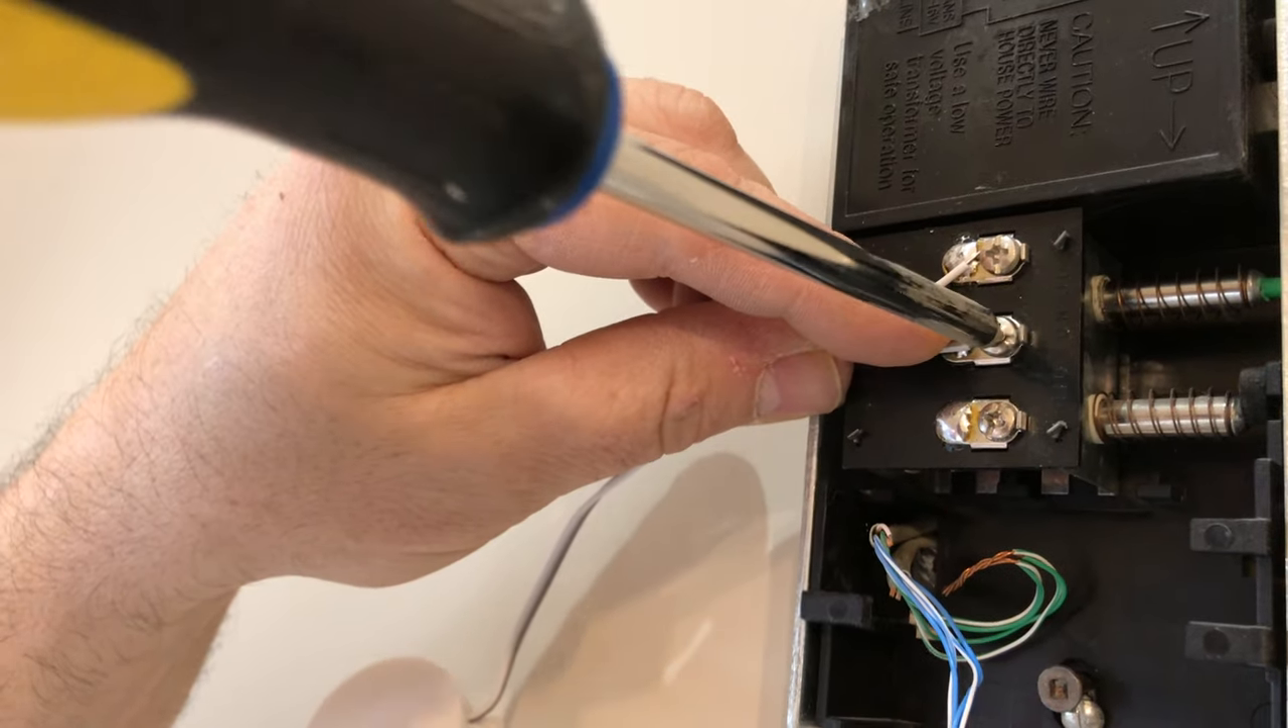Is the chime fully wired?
No.